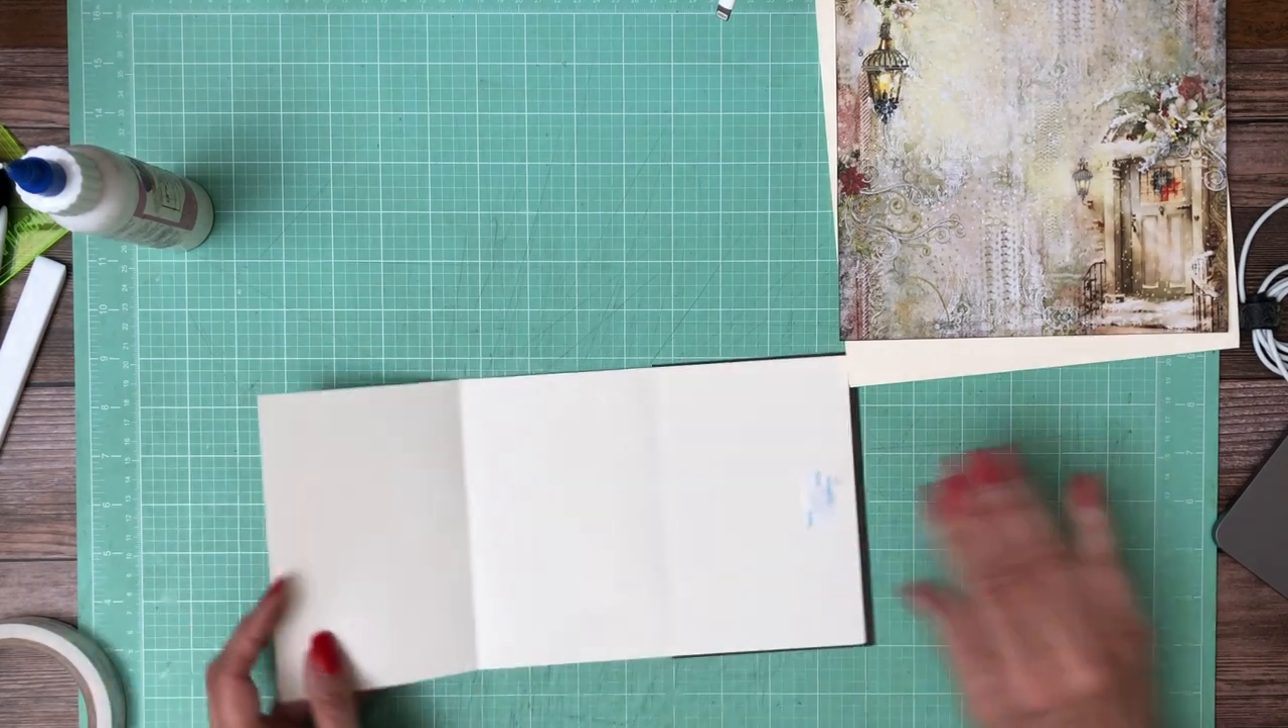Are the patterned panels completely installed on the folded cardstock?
No.